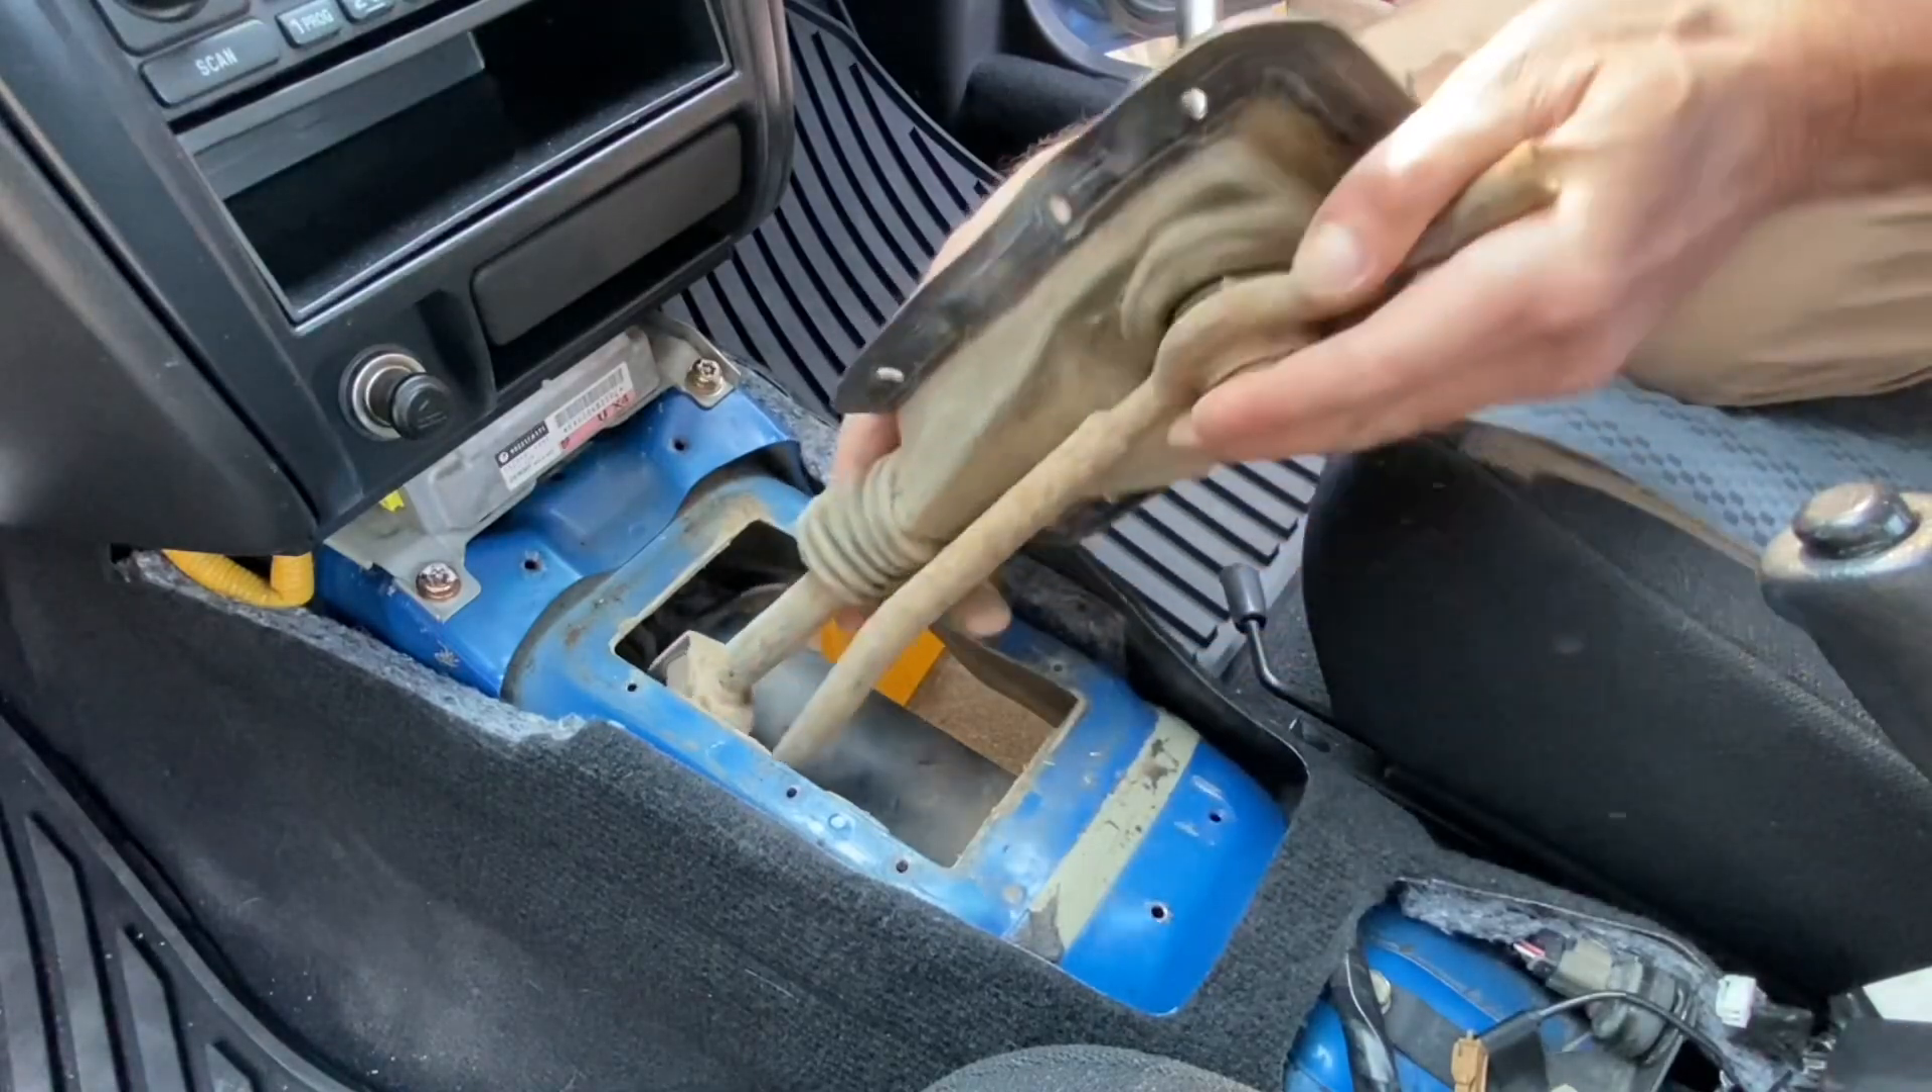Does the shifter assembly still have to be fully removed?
Yes.